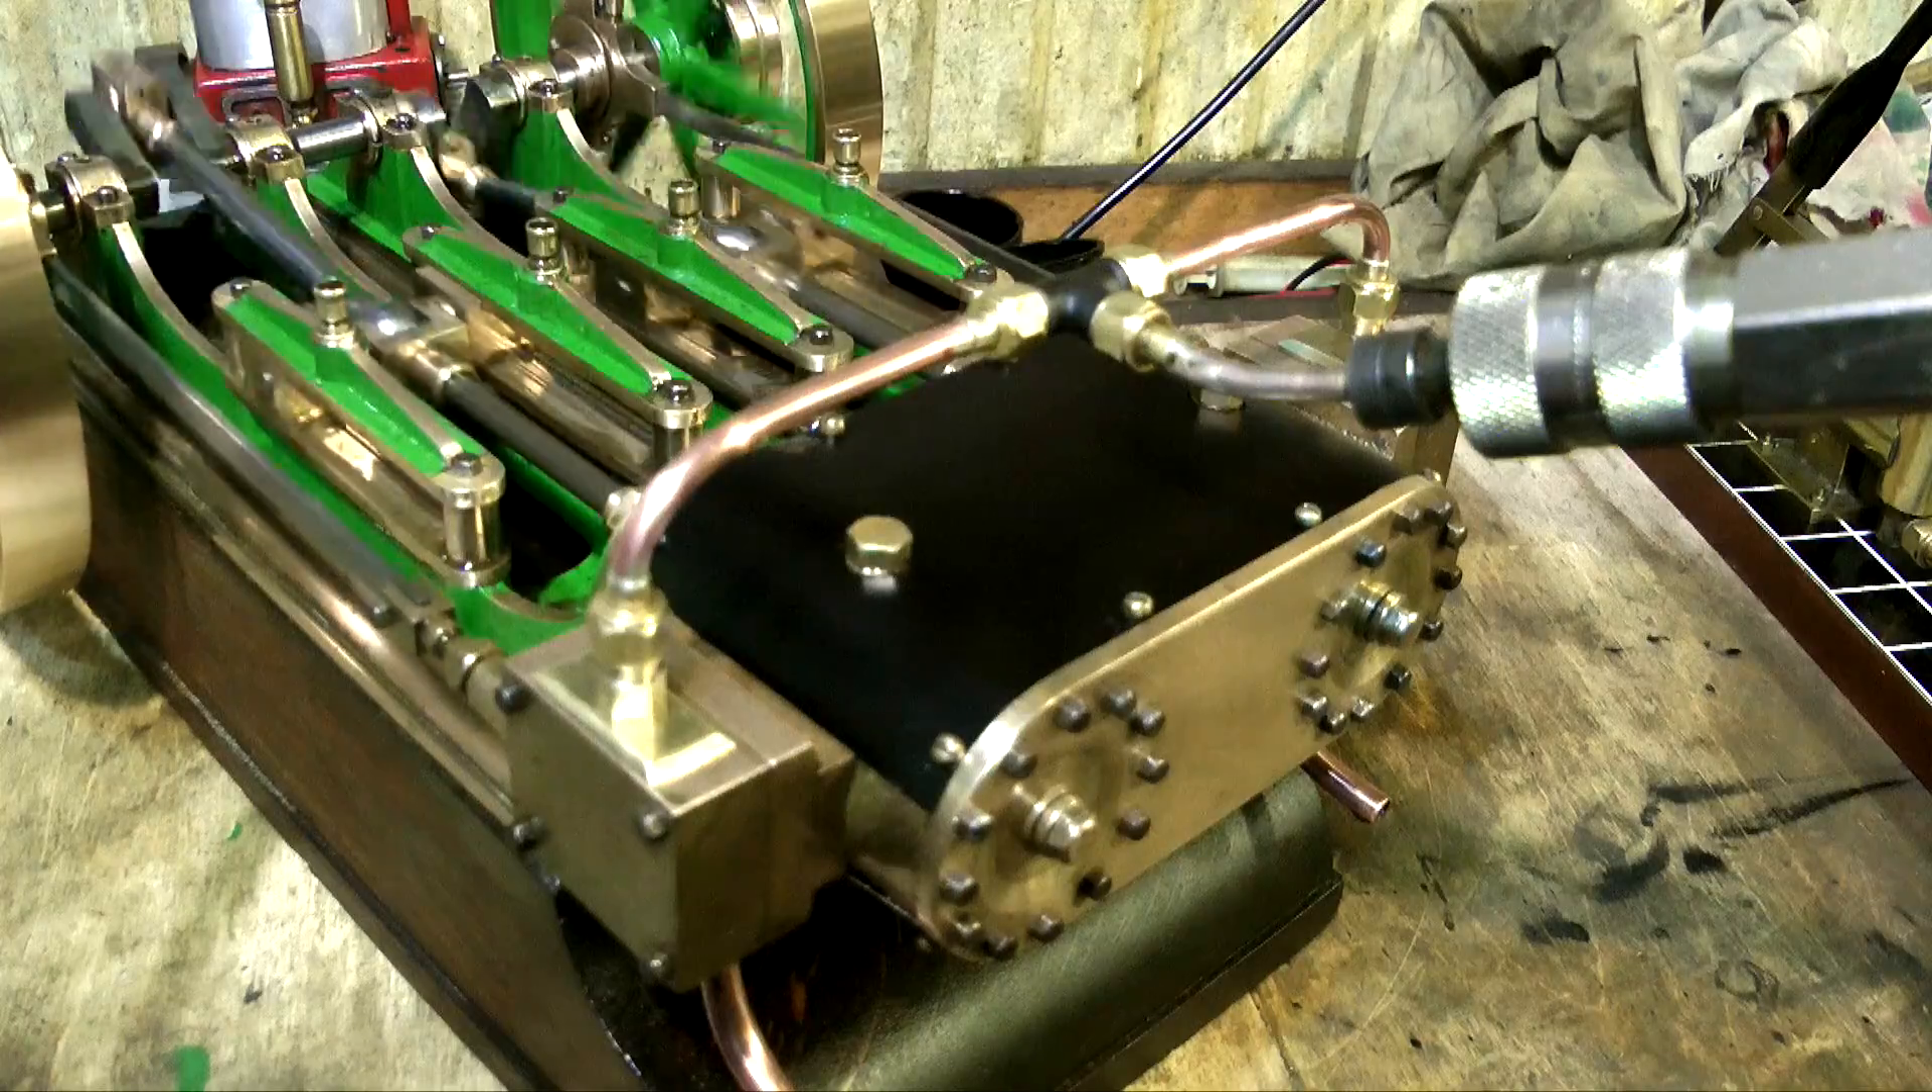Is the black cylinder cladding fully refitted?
Yes.